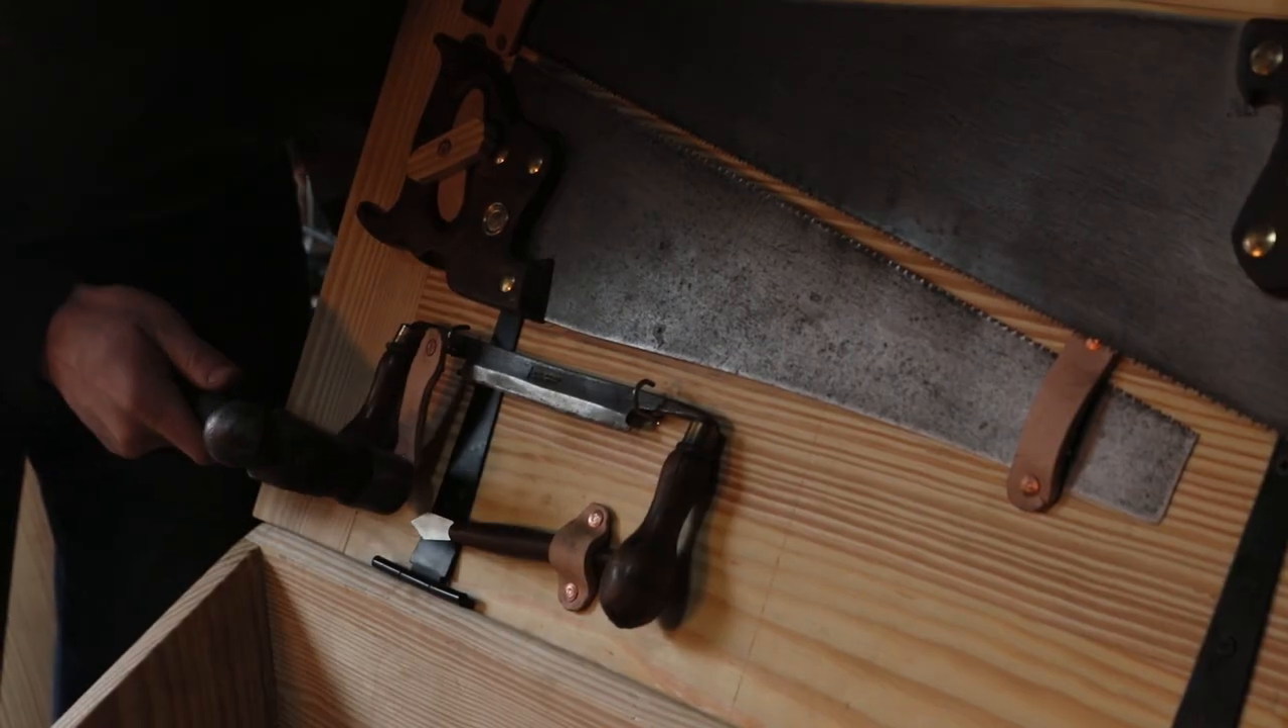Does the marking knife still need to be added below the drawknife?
No.